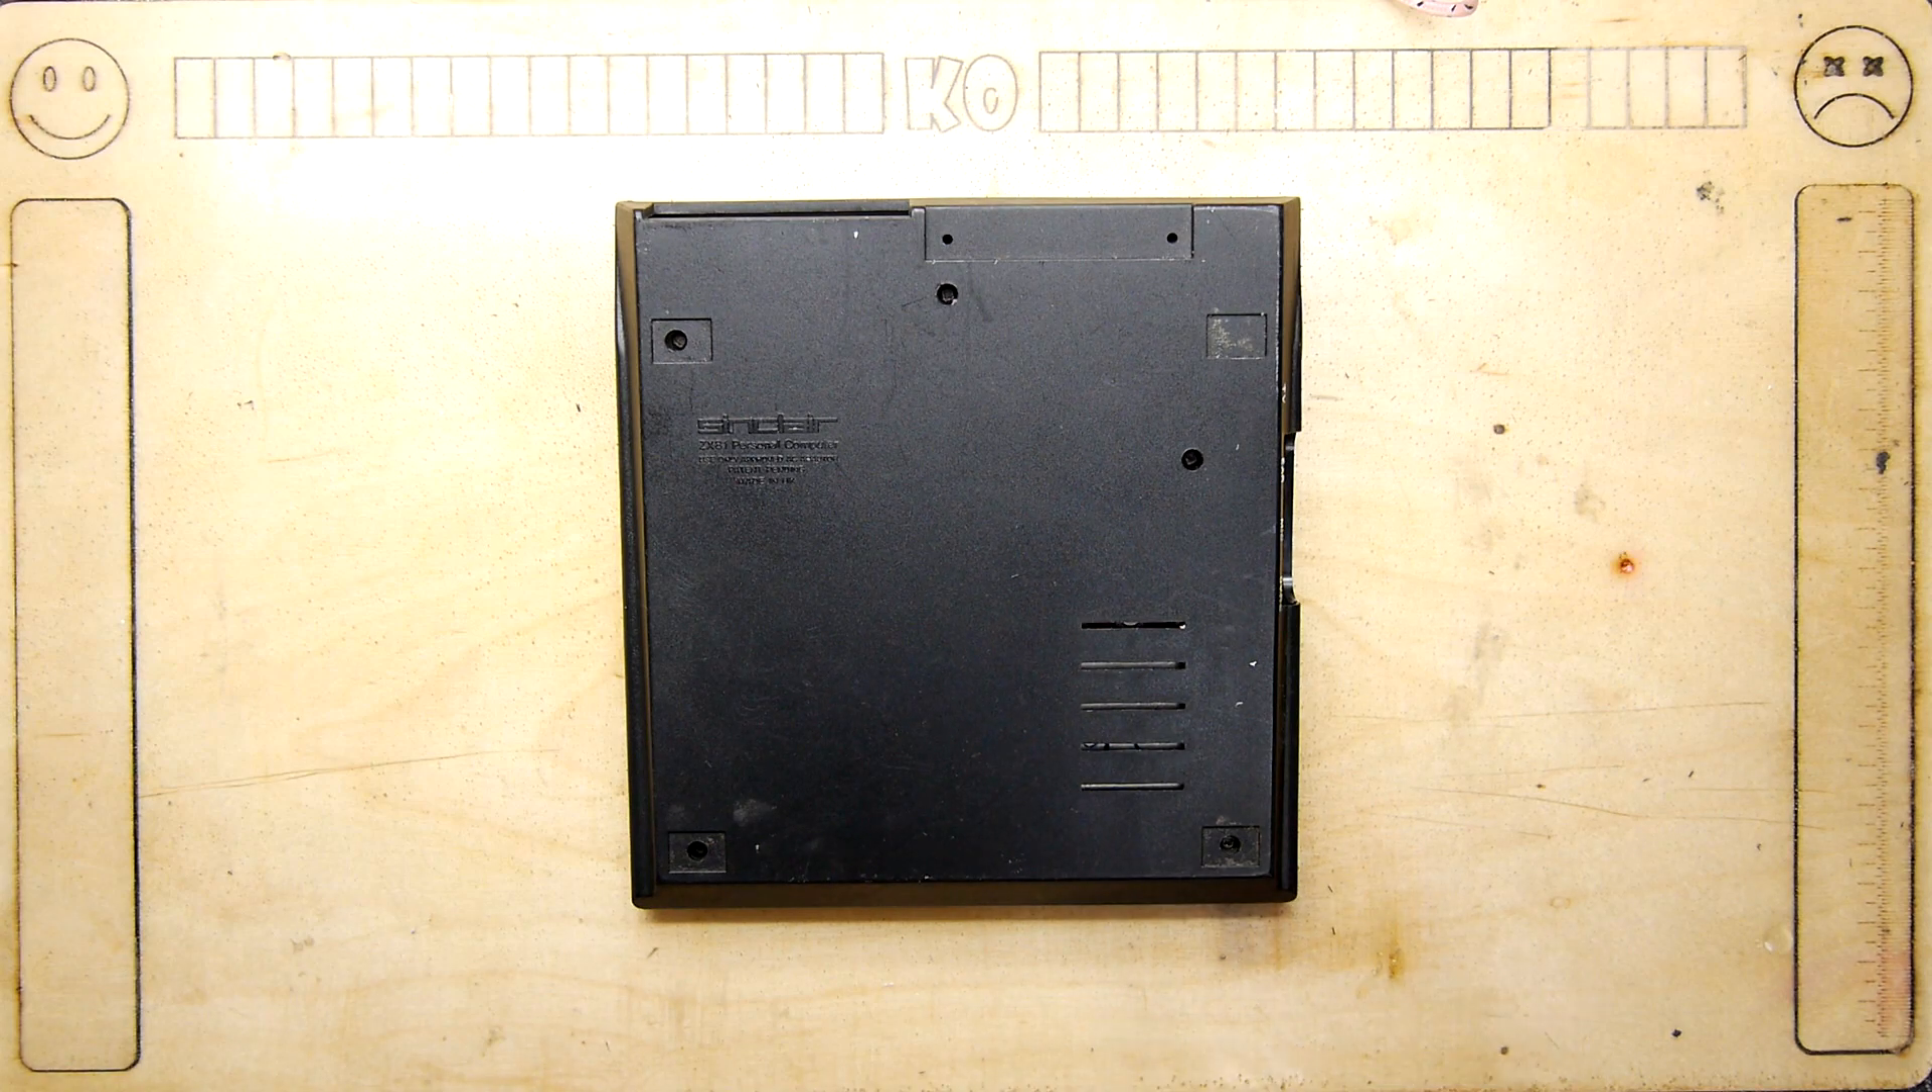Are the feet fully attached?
No.